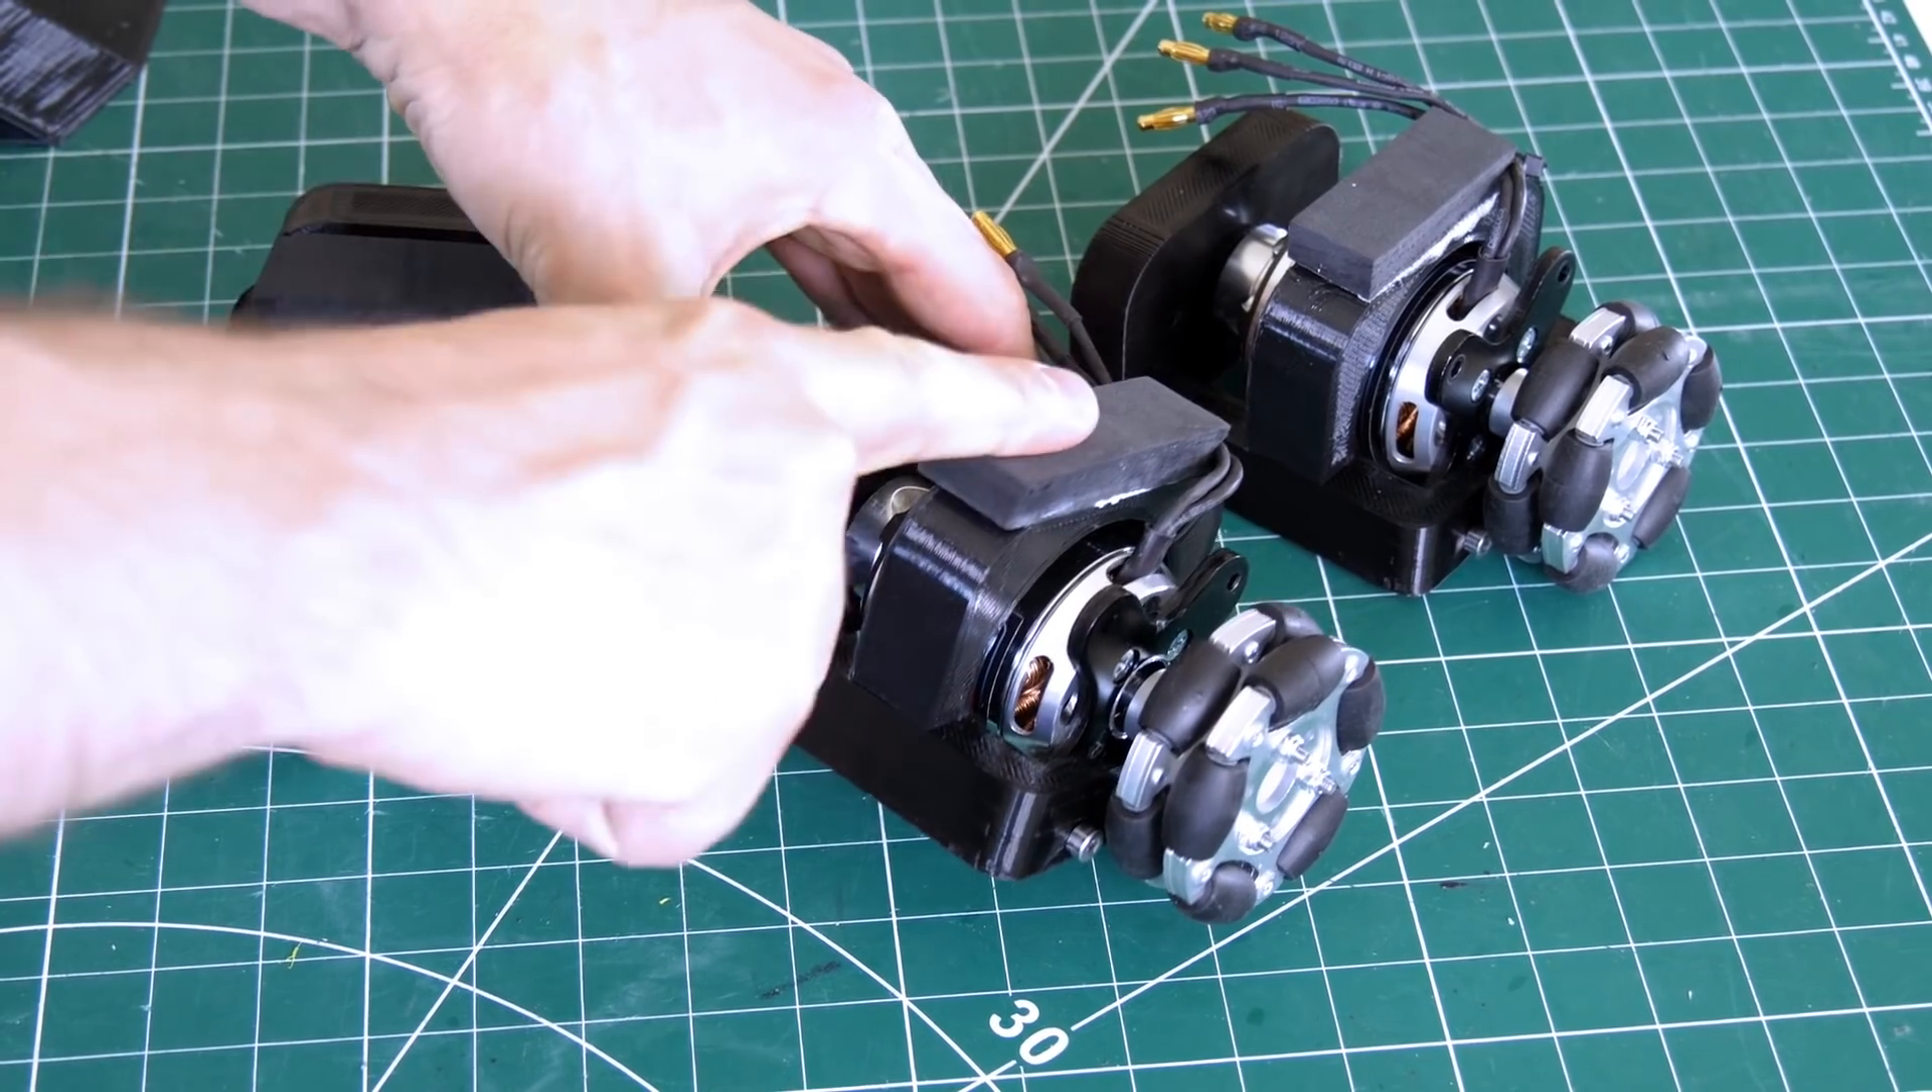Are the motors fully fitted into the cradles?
Yes.